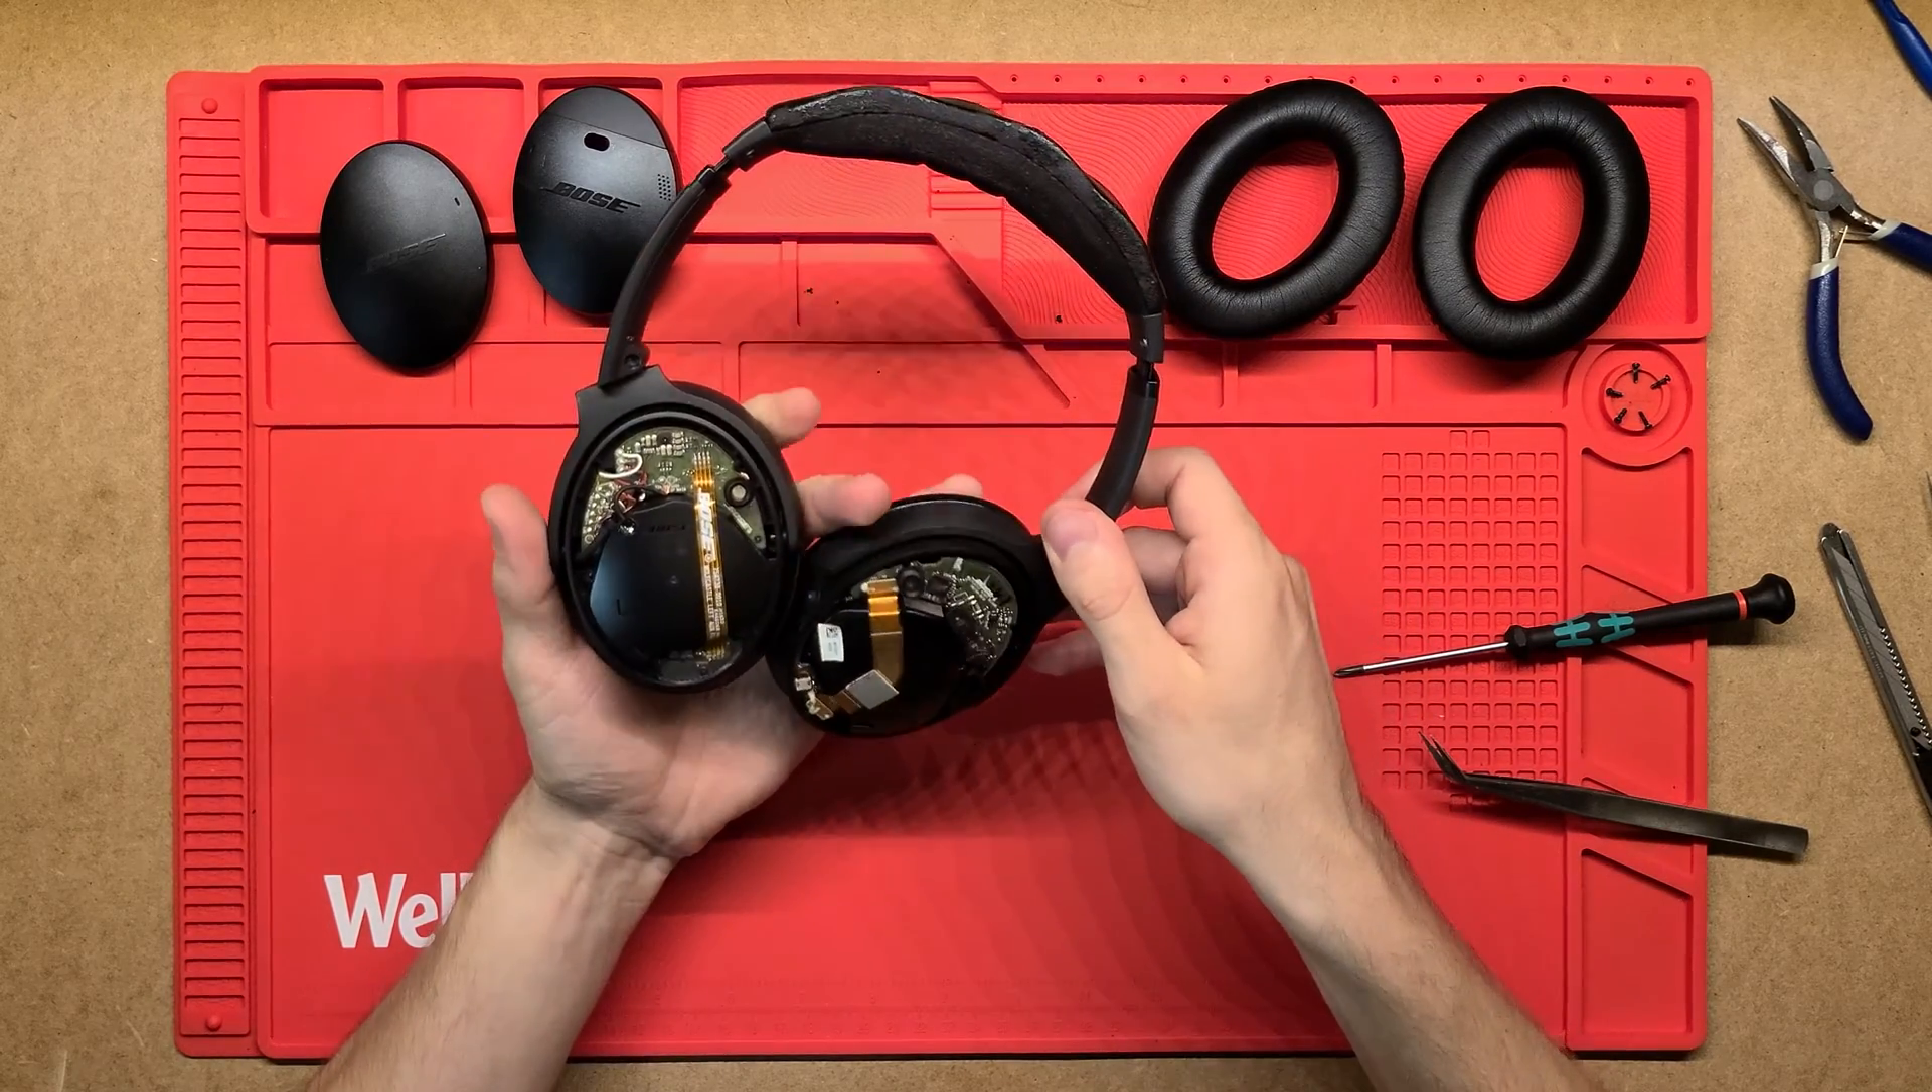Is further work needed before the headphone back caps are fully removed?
No.